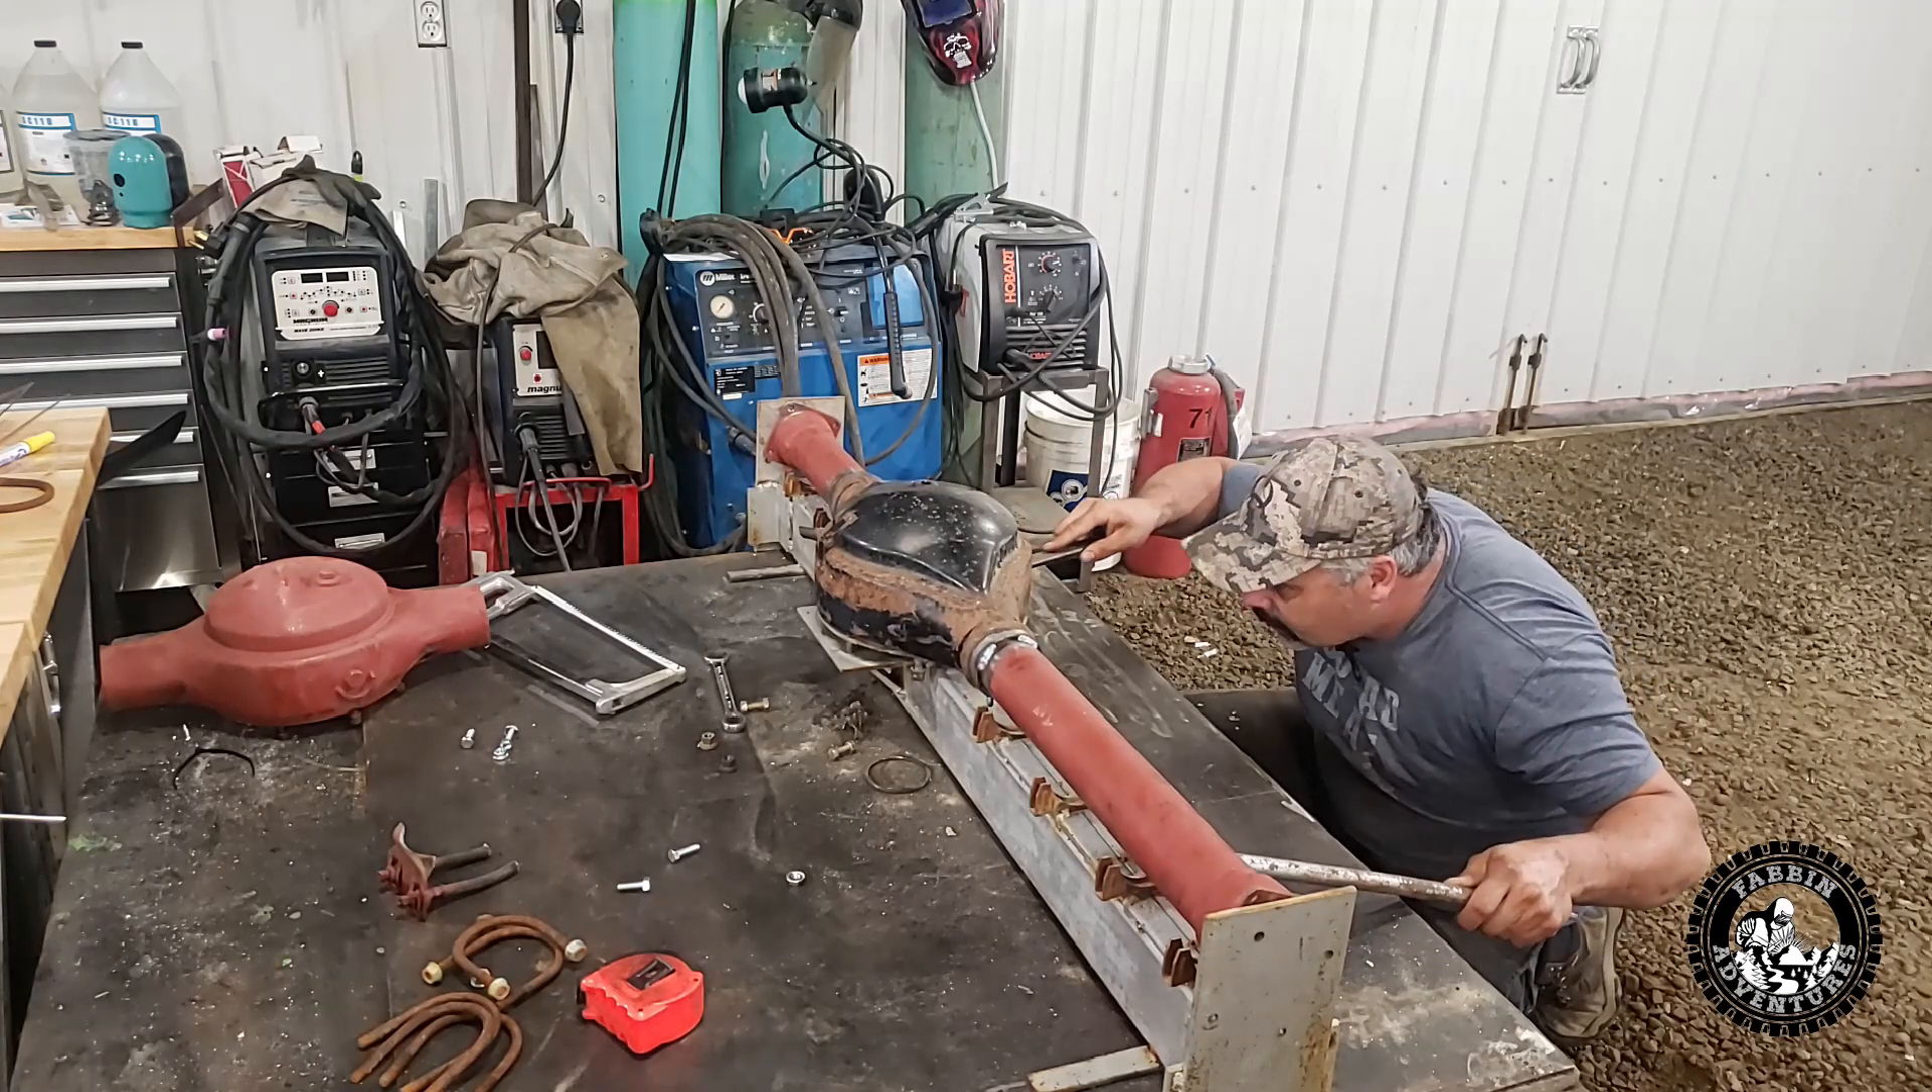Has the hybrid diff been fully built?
No.